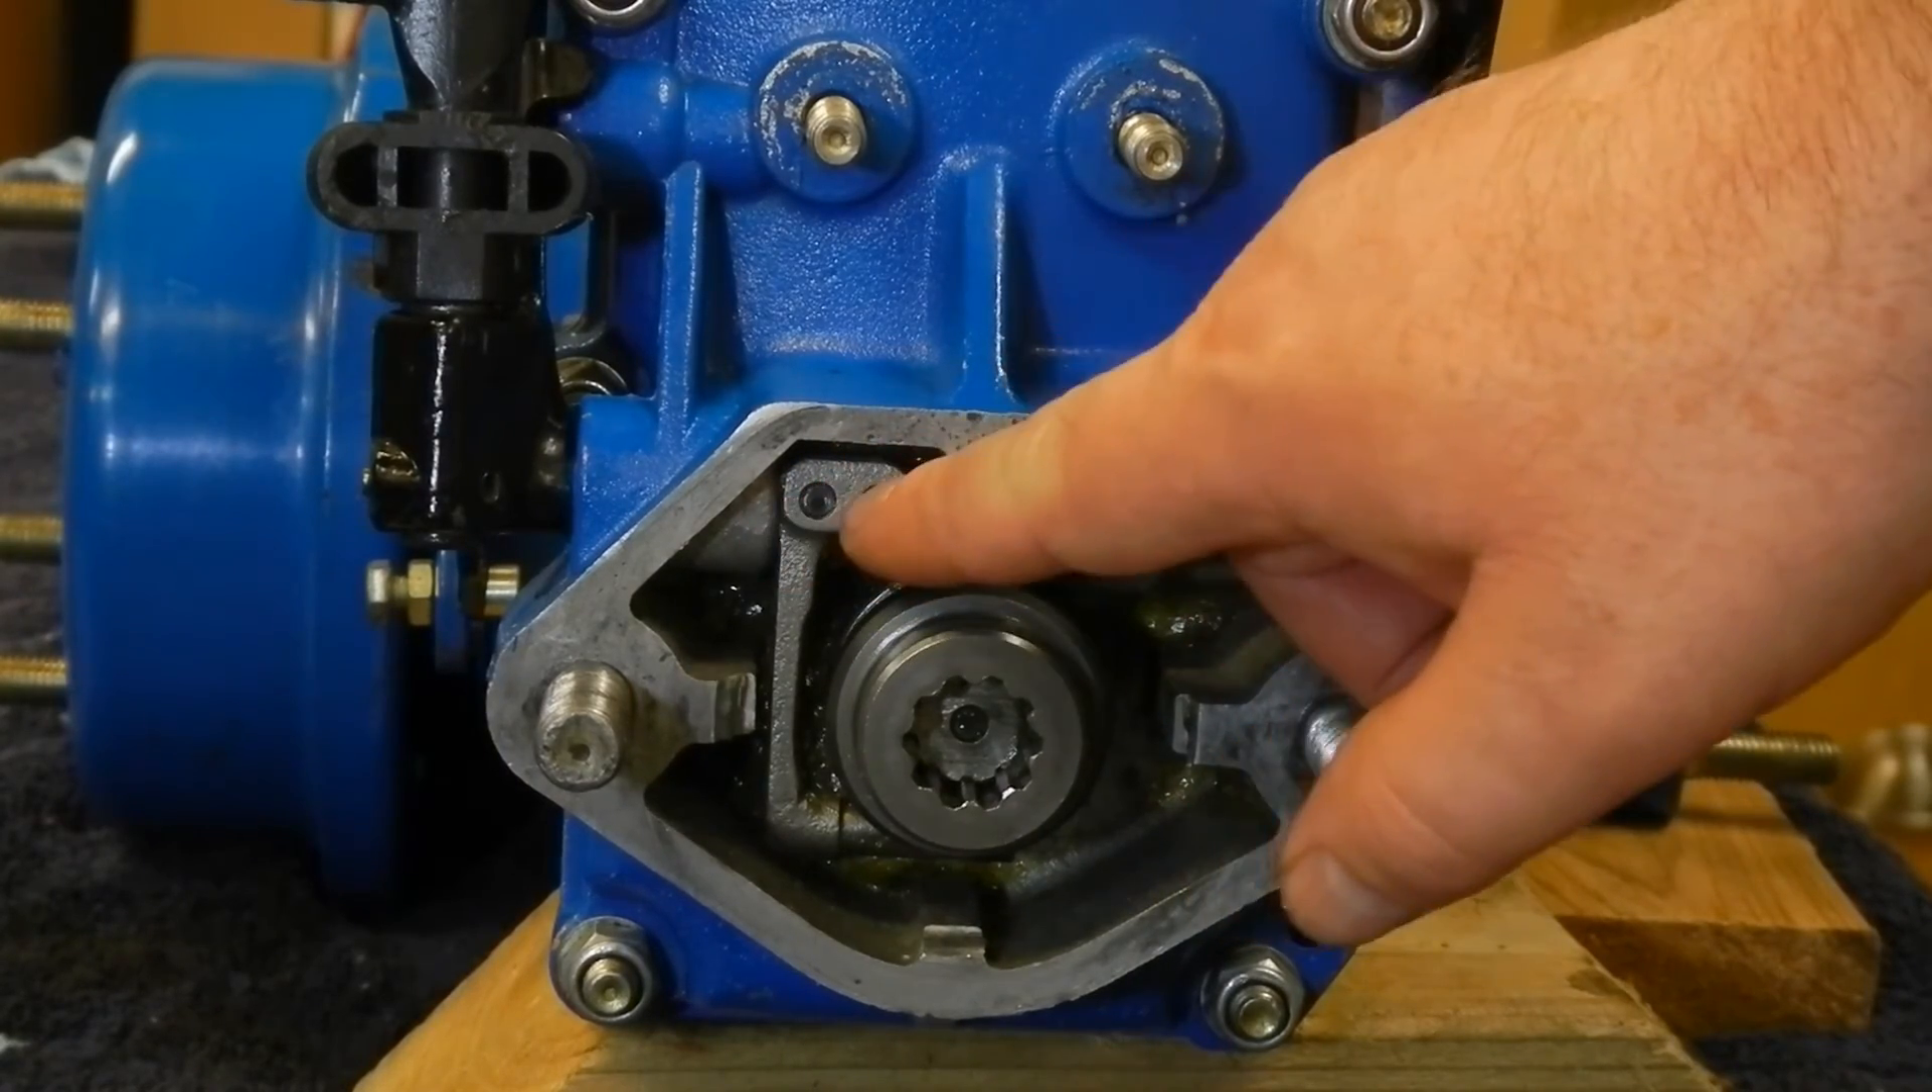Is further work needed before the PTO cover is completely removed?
No.